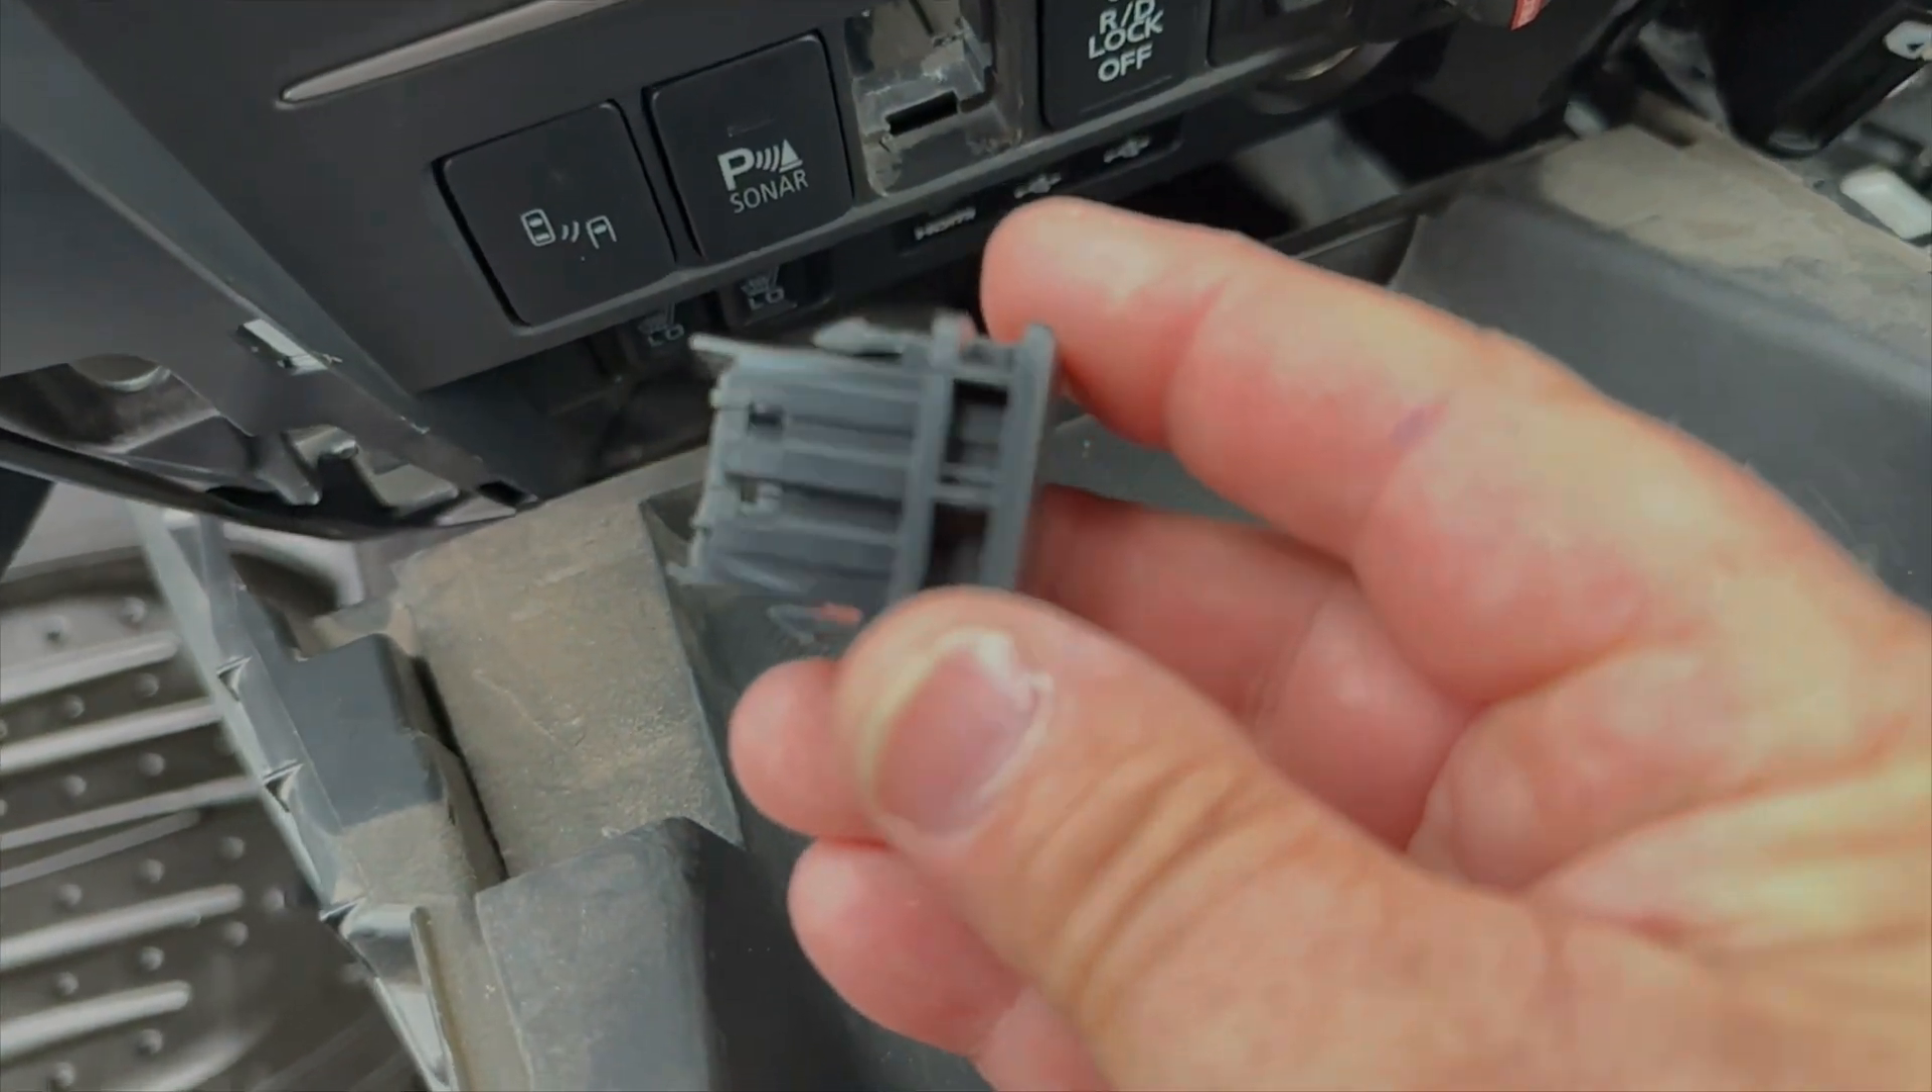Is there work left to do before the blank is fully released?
No.